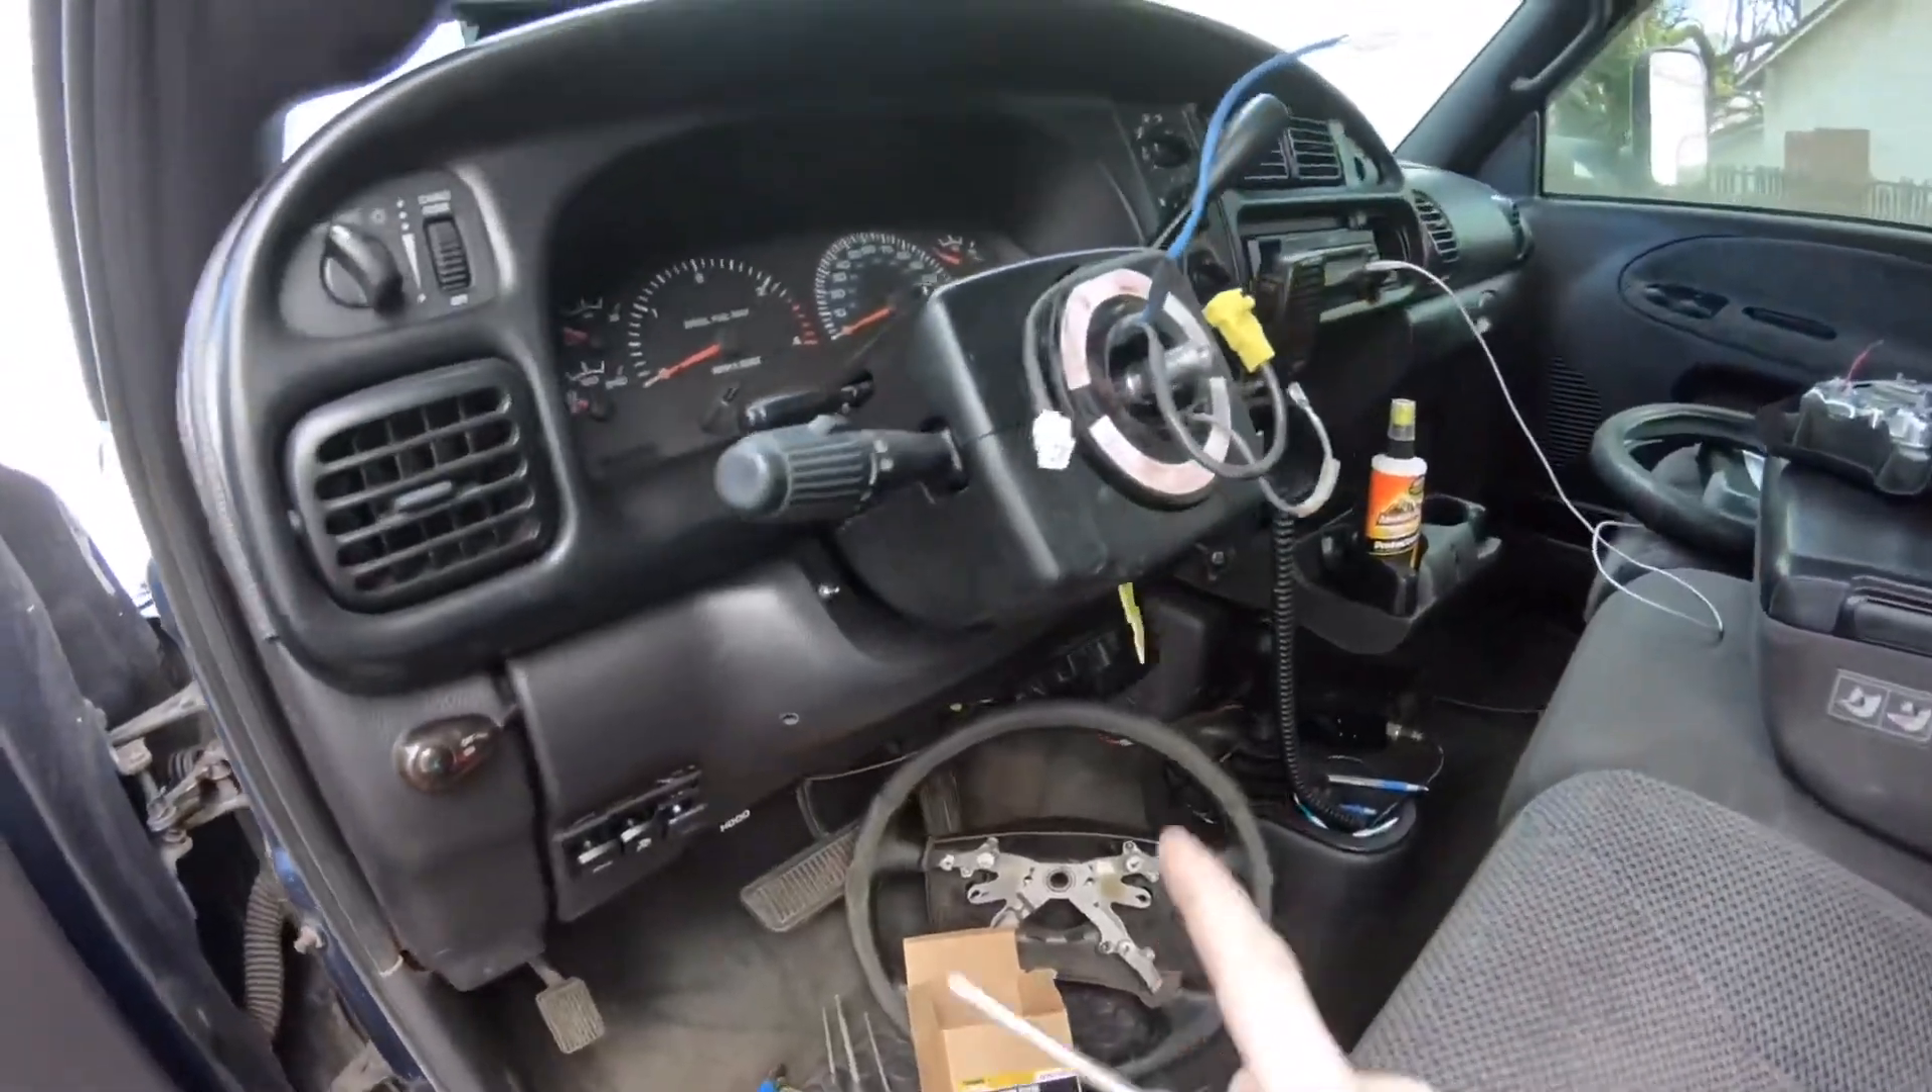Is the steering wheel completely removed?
Yes.